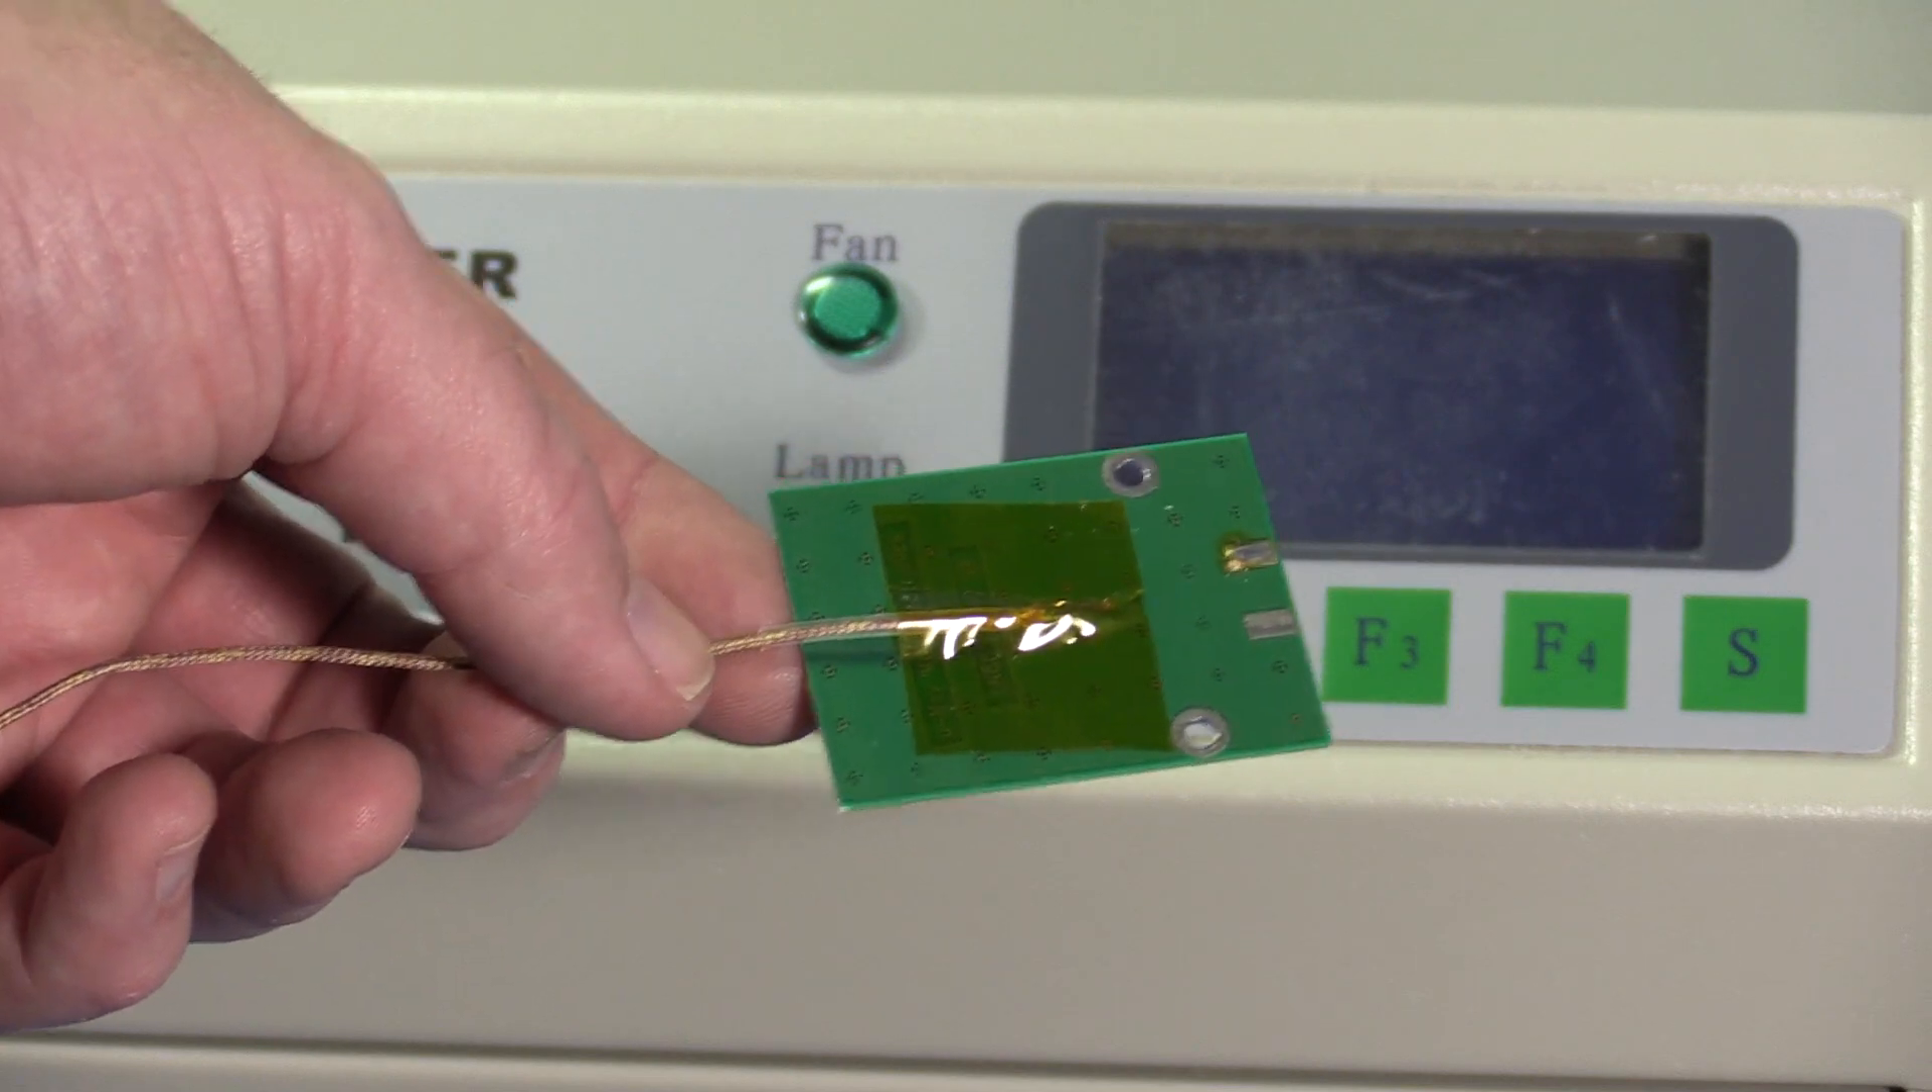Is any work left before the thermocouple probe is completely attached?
No.